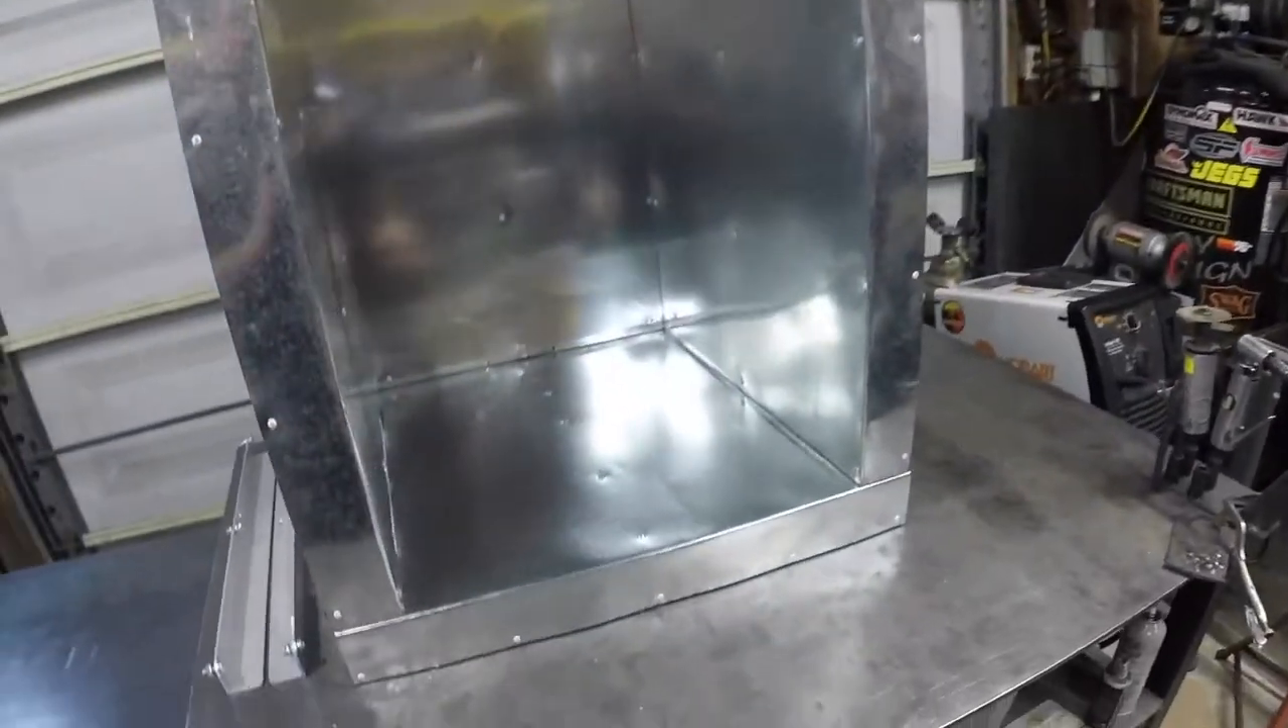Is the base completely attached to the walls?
Yes.